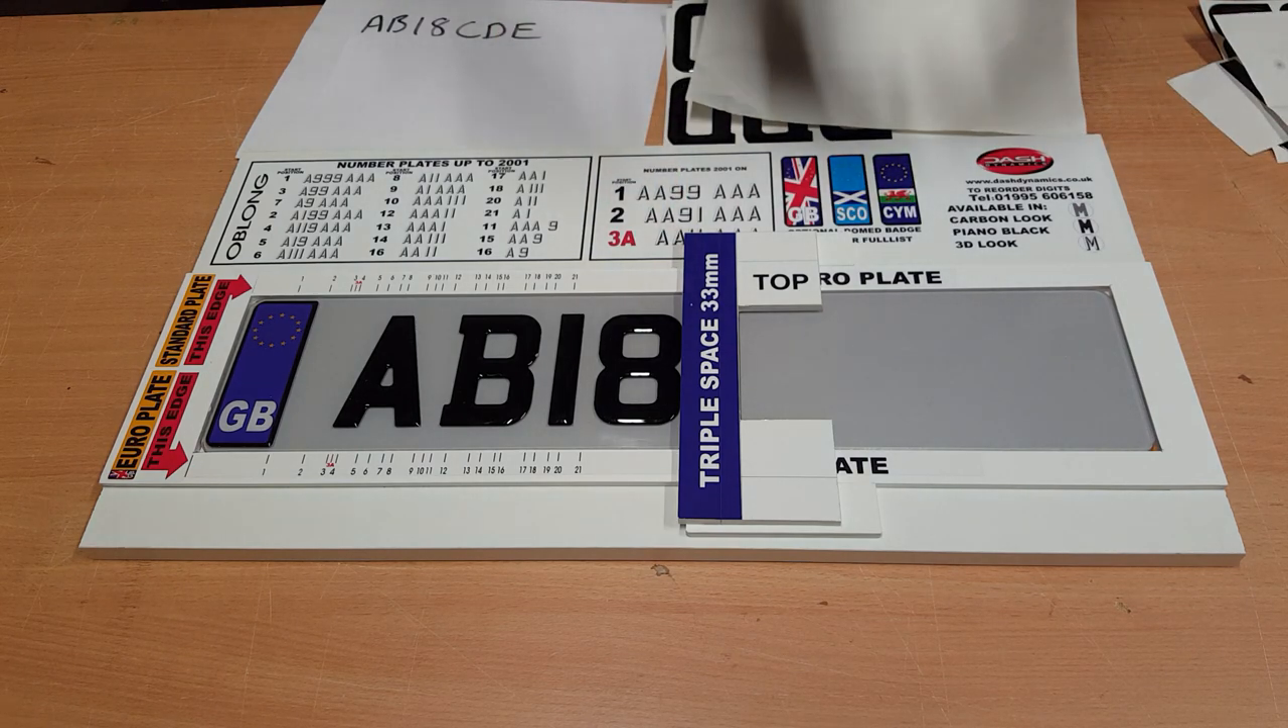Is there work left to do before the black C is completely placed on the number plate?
Yes.